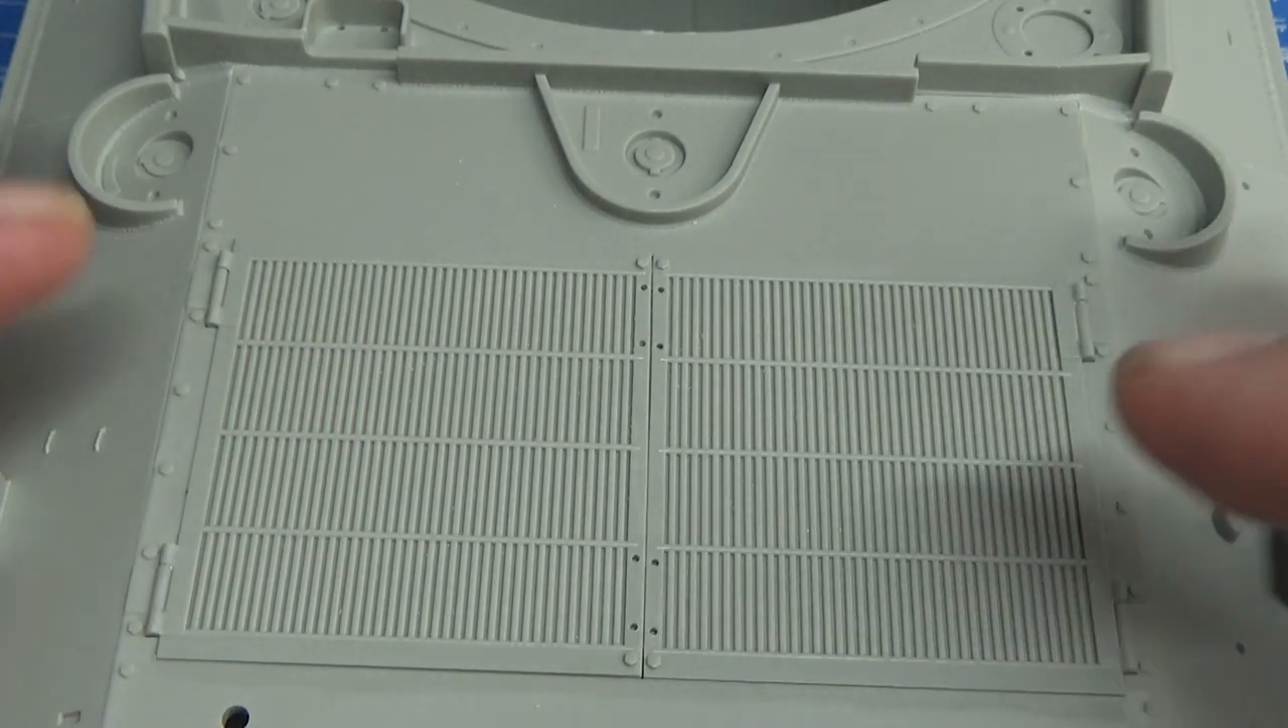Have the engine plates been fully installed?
Yes.